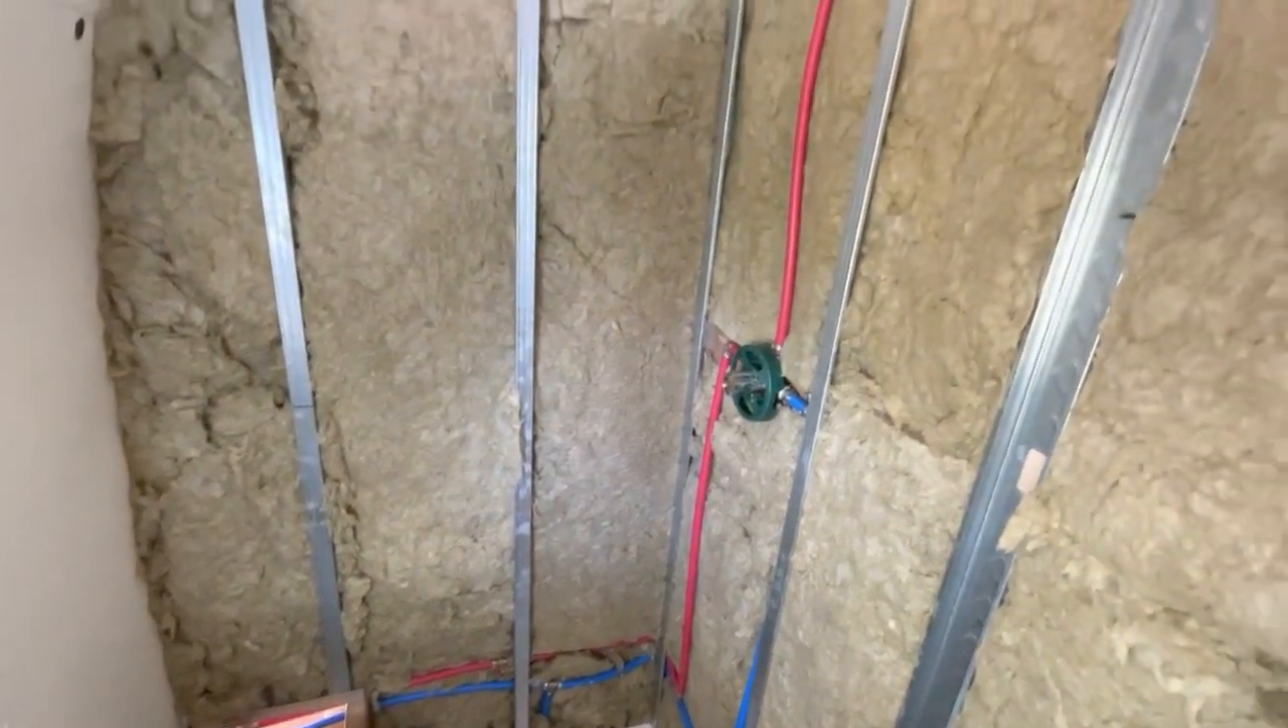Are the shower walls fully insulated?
Yes.